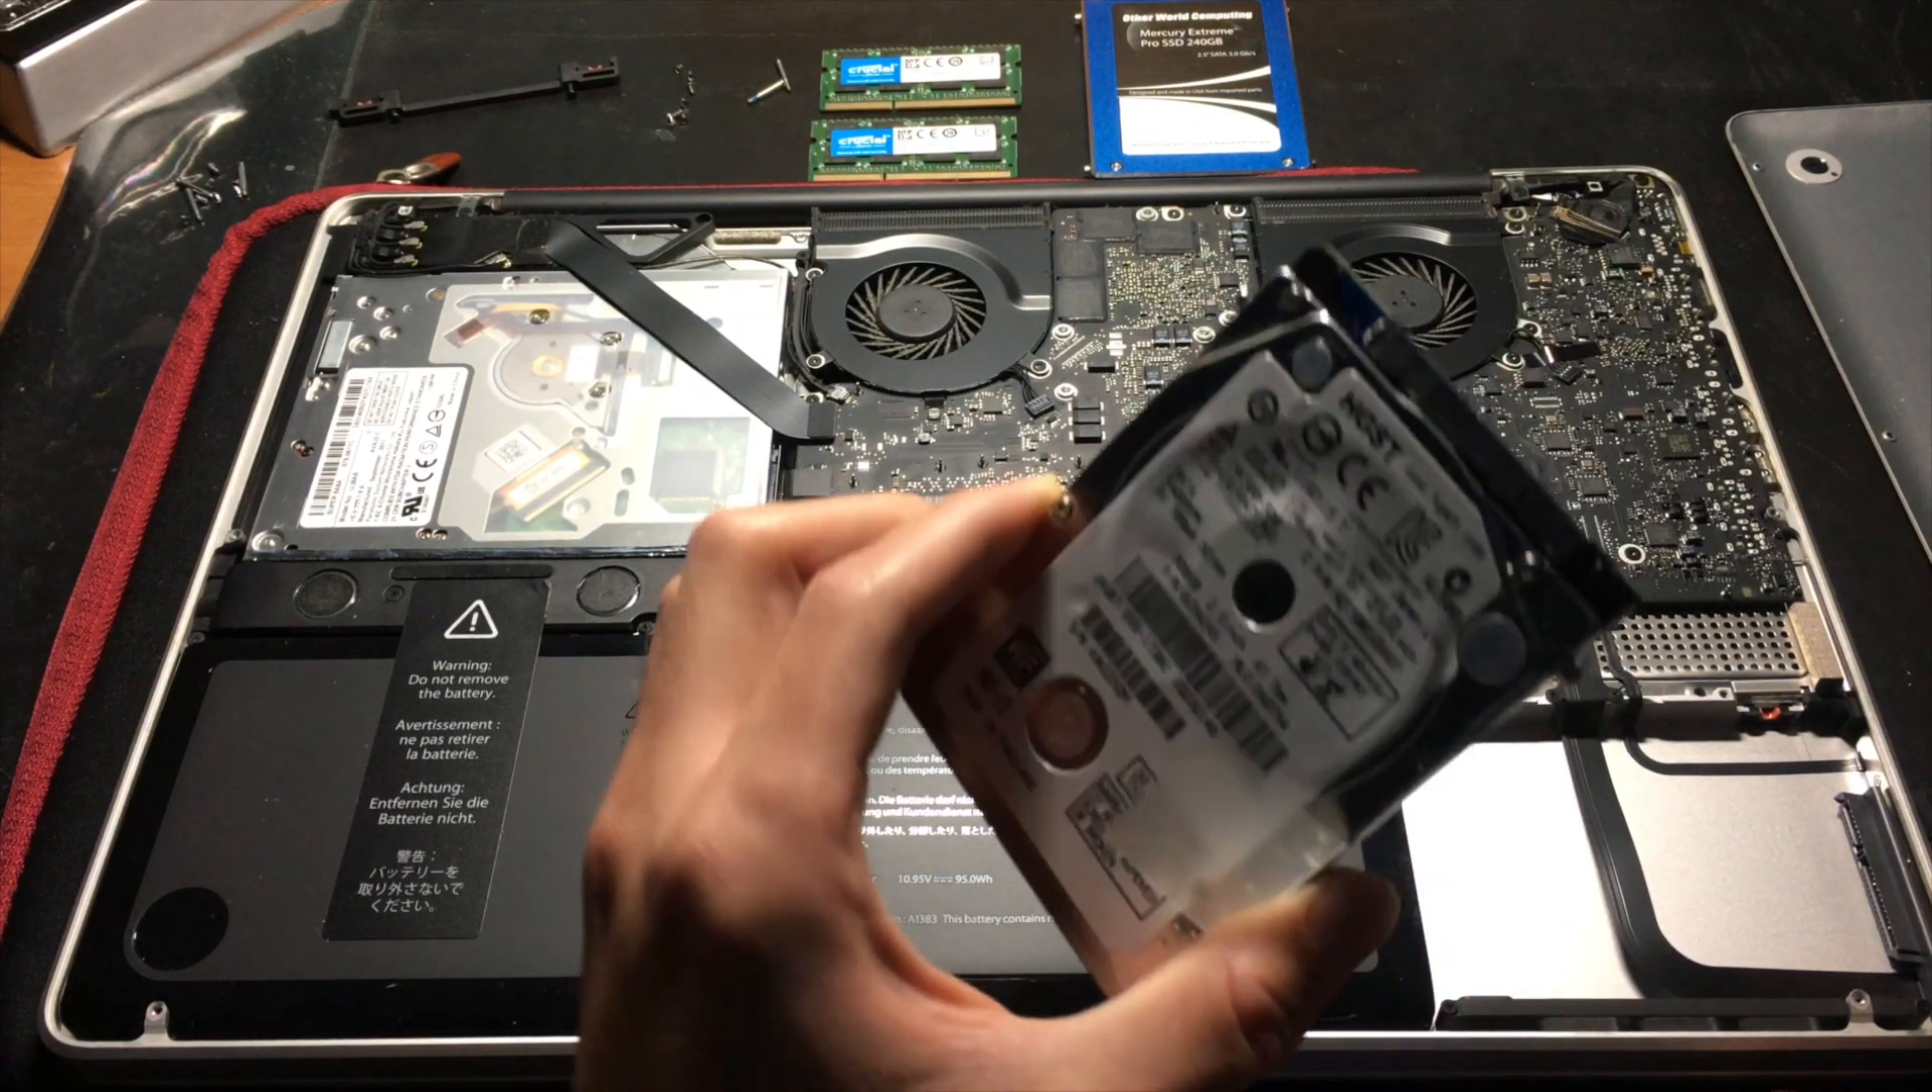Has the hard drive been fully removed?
Yes.